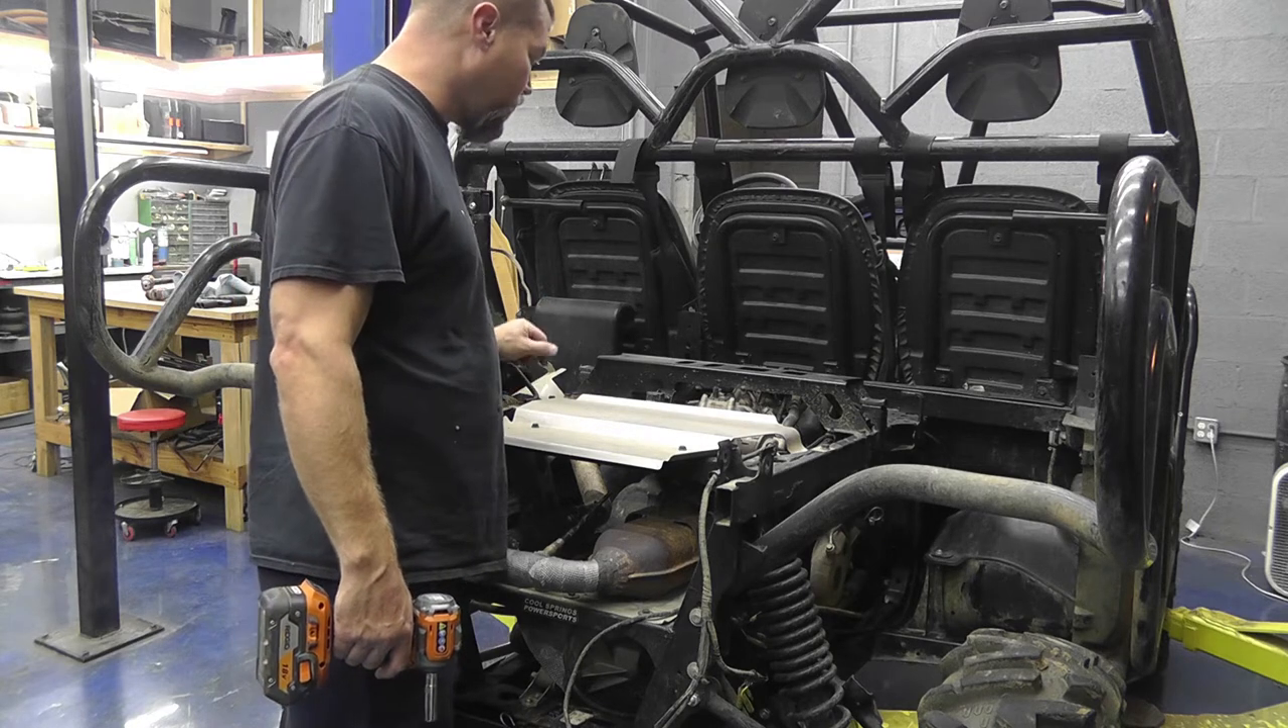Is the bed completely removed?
Yes.